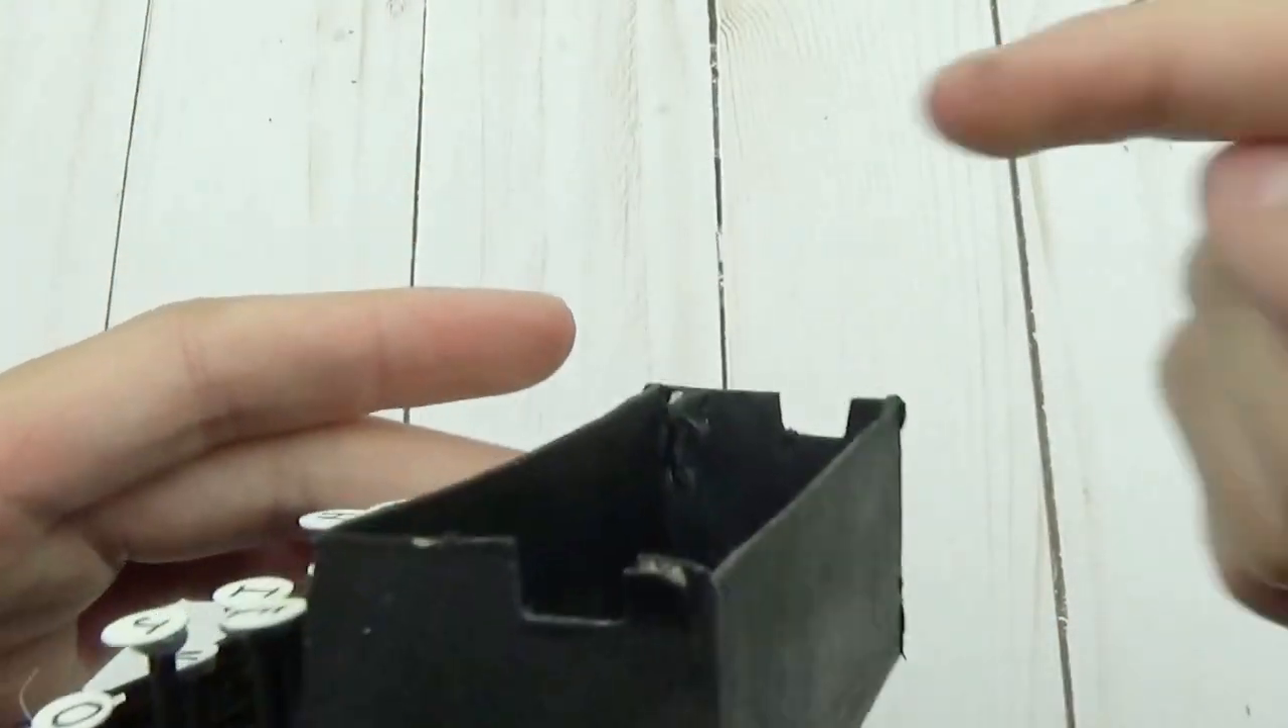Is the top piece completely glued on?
No.